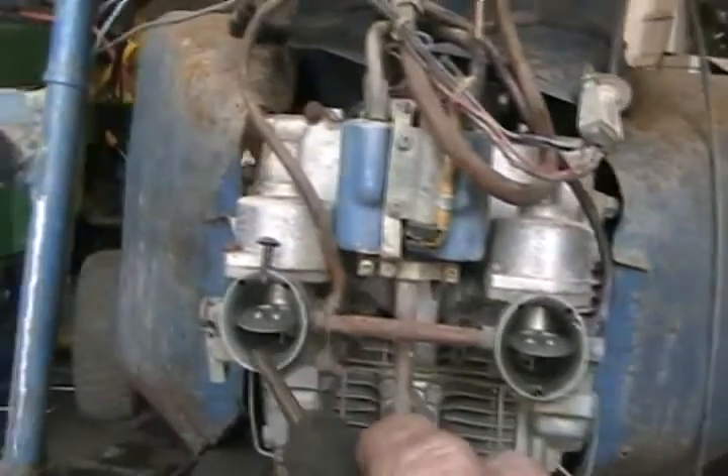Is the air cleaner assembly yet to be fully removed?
No.